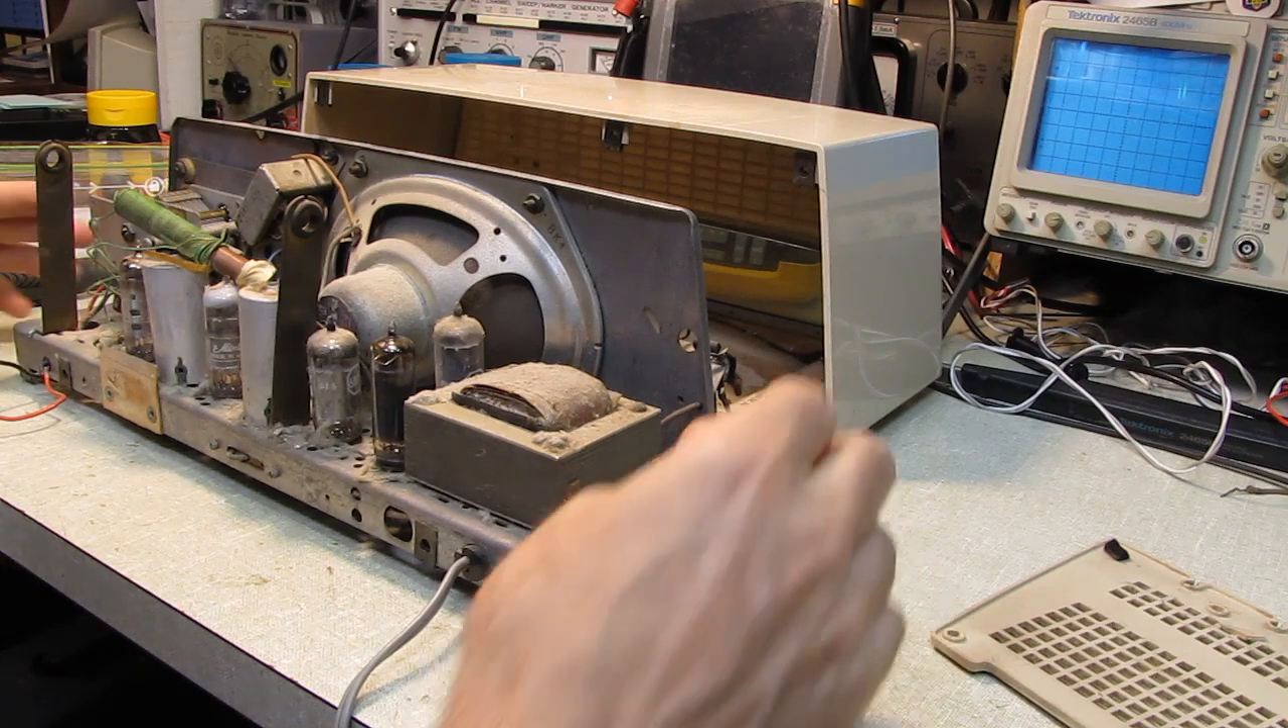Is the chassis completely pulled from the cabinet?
Yes.